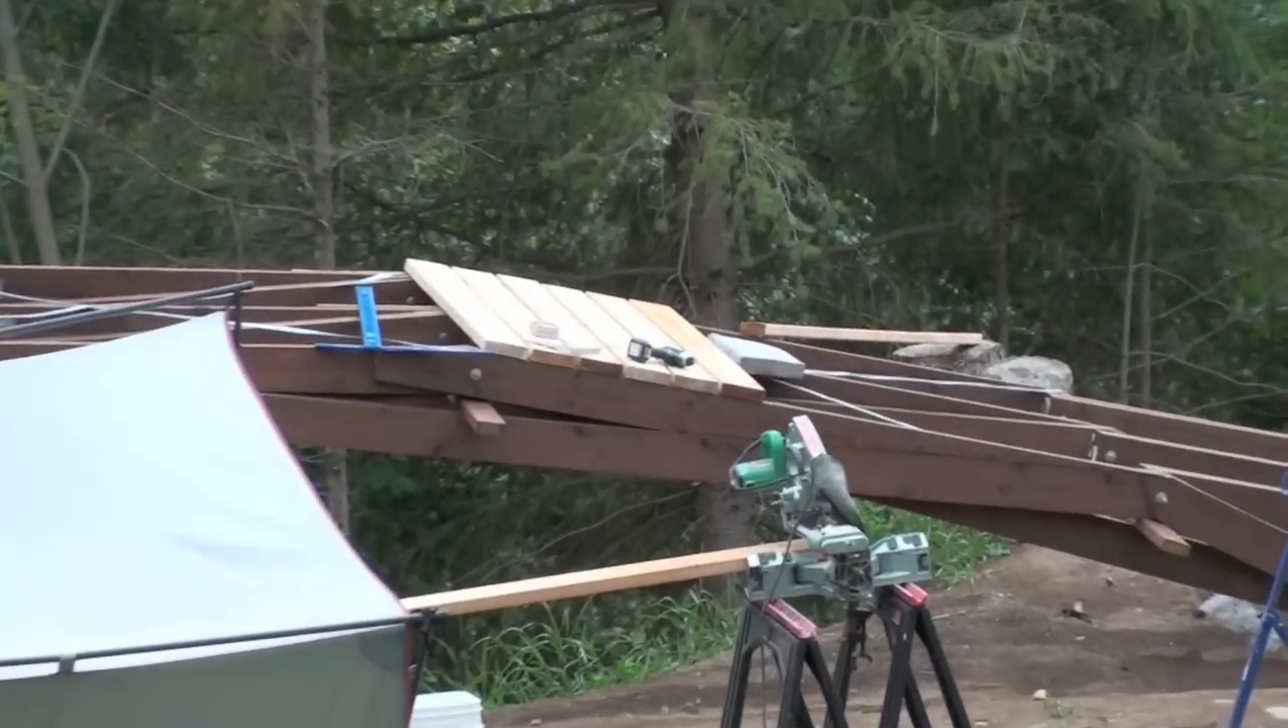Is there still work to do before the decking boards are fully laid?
Yes.